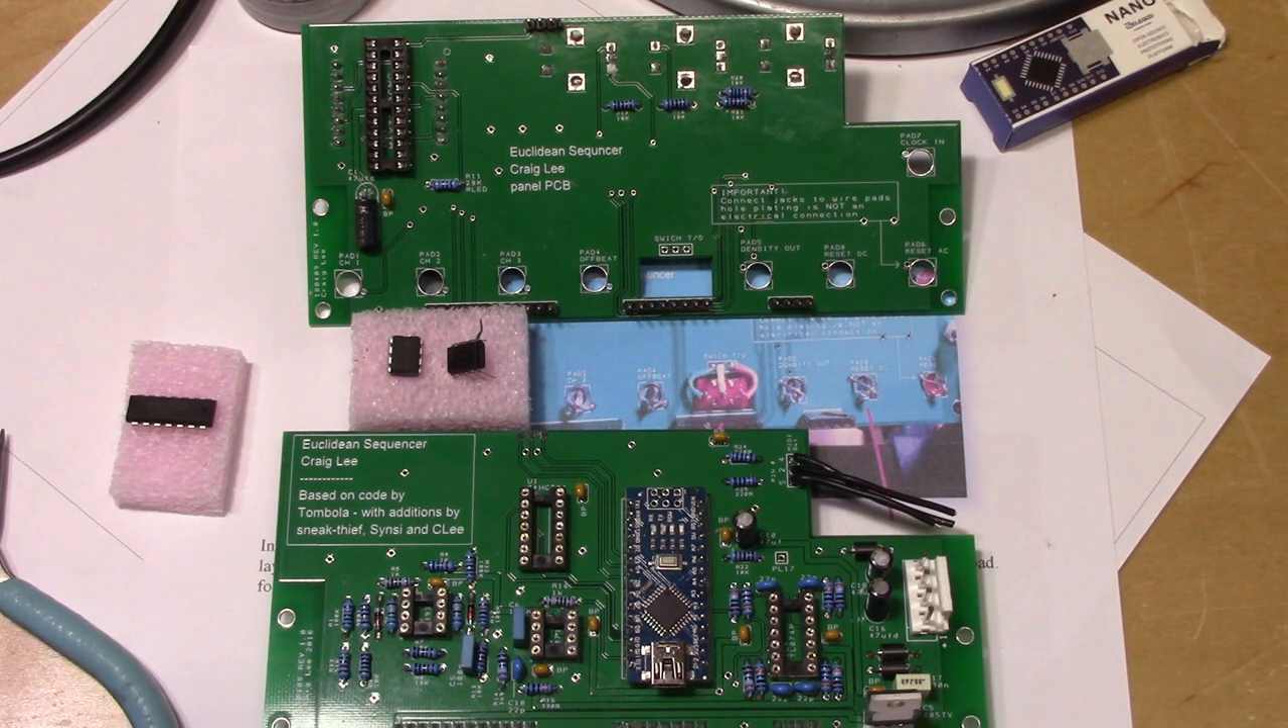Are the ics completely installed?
No.